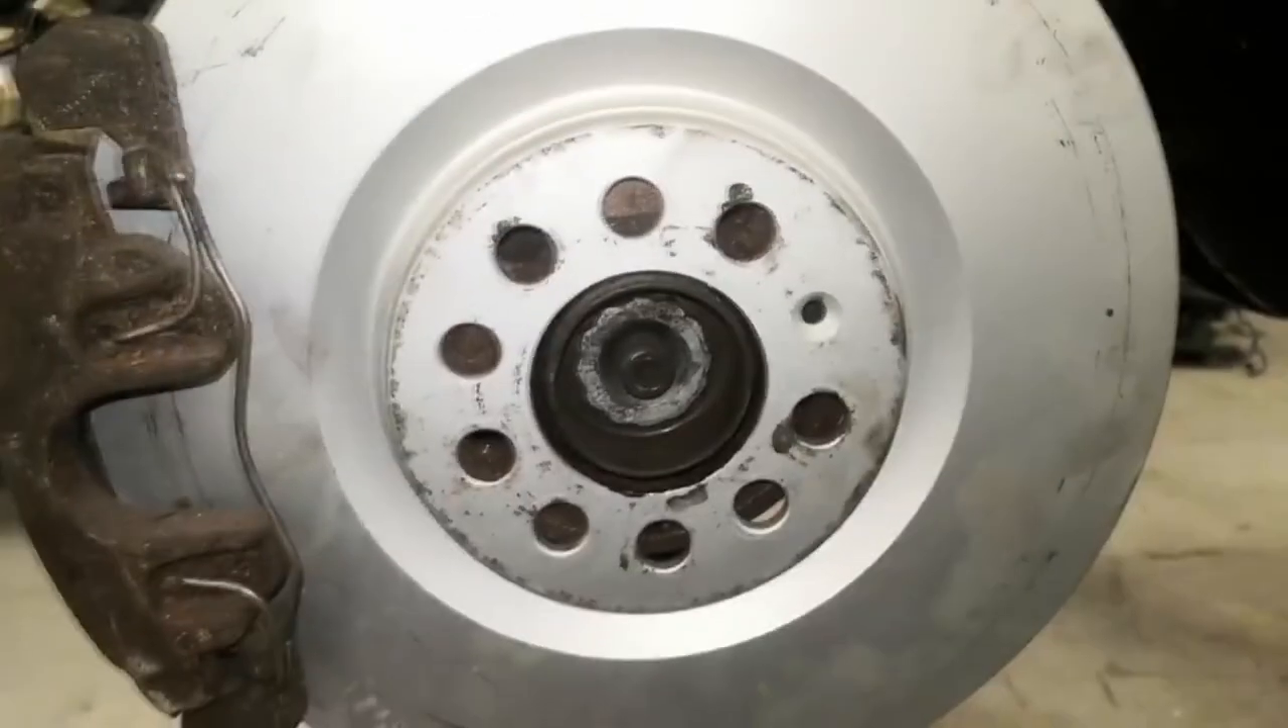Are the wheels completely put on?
No.